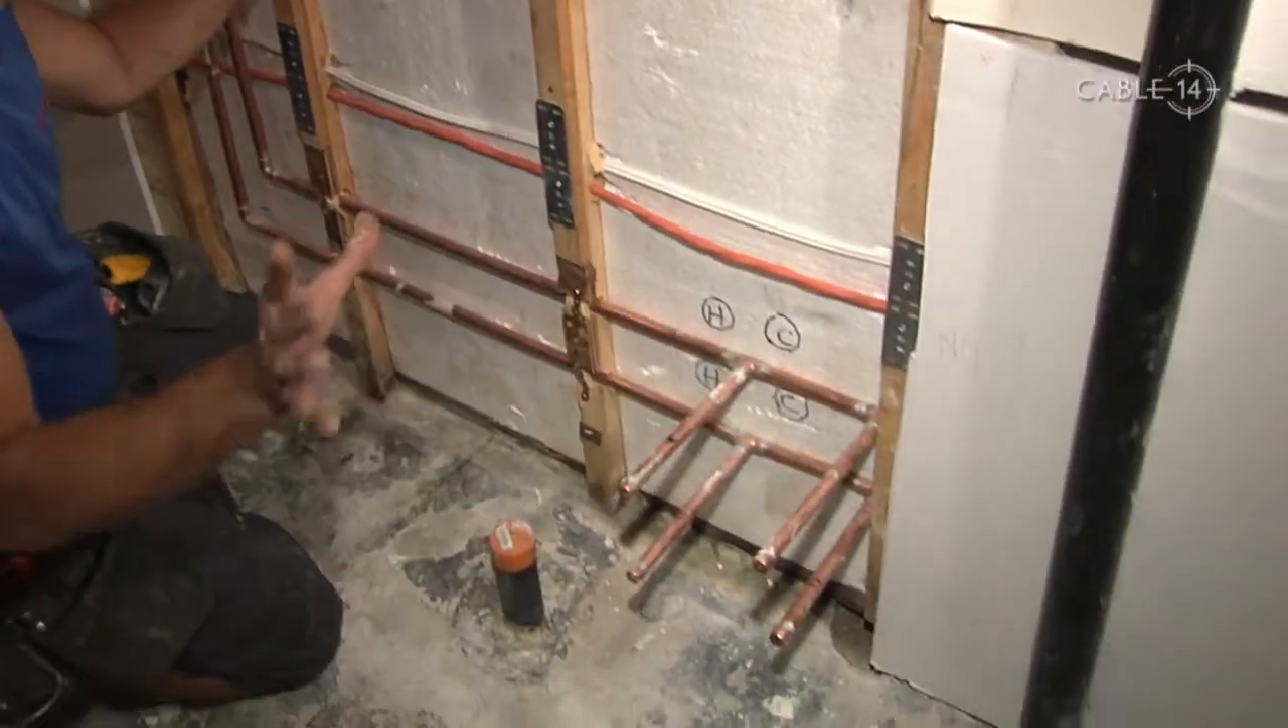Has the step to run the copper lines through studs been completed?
Yes.